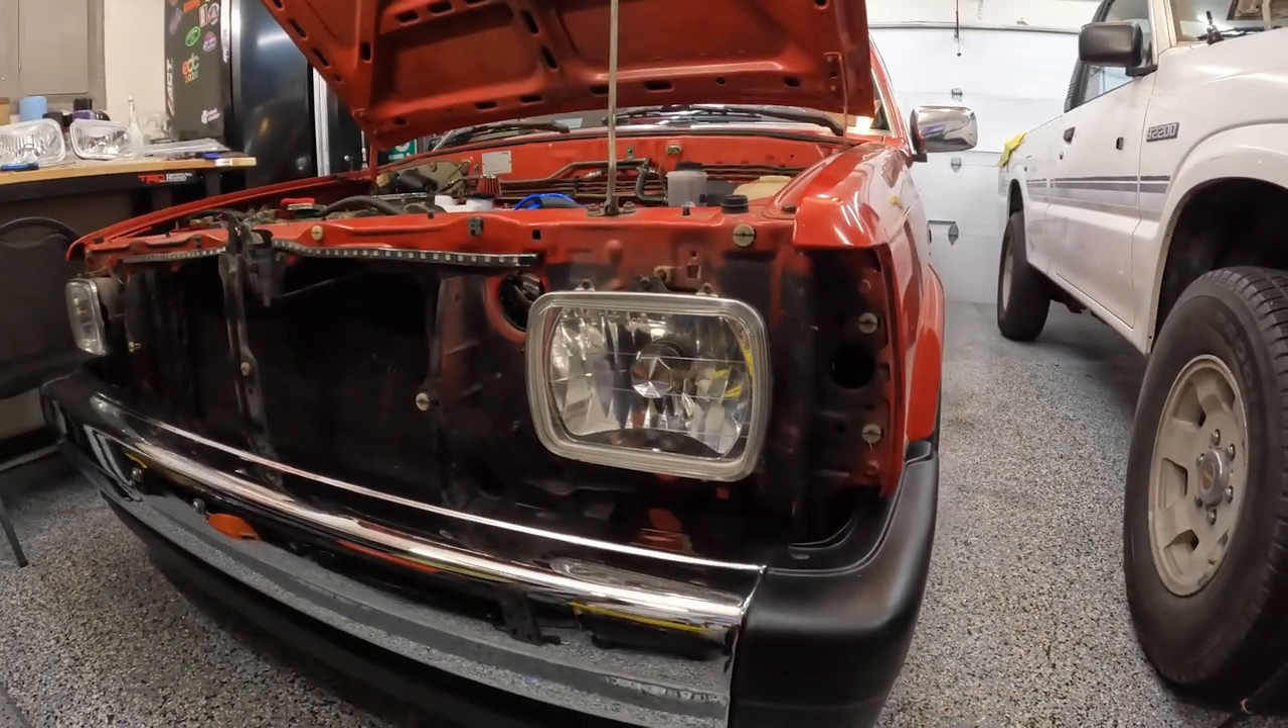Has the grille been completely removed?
Yes.